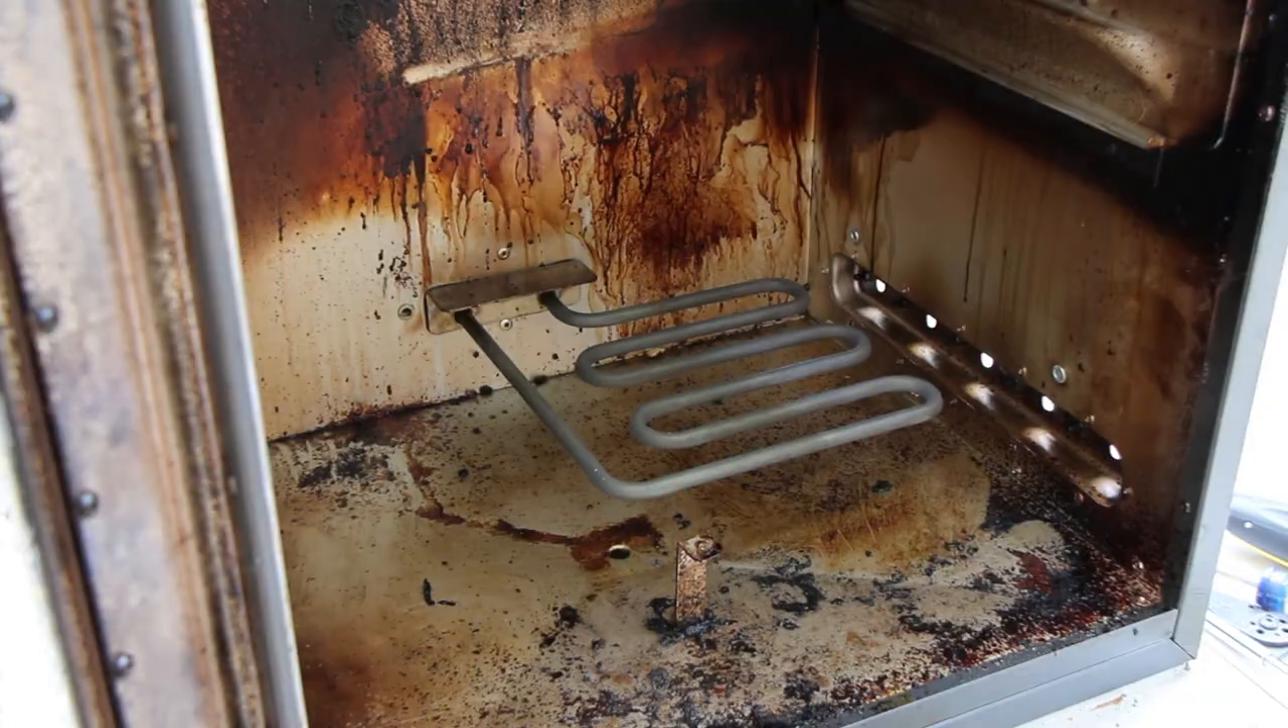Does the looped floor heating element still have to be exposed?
No.